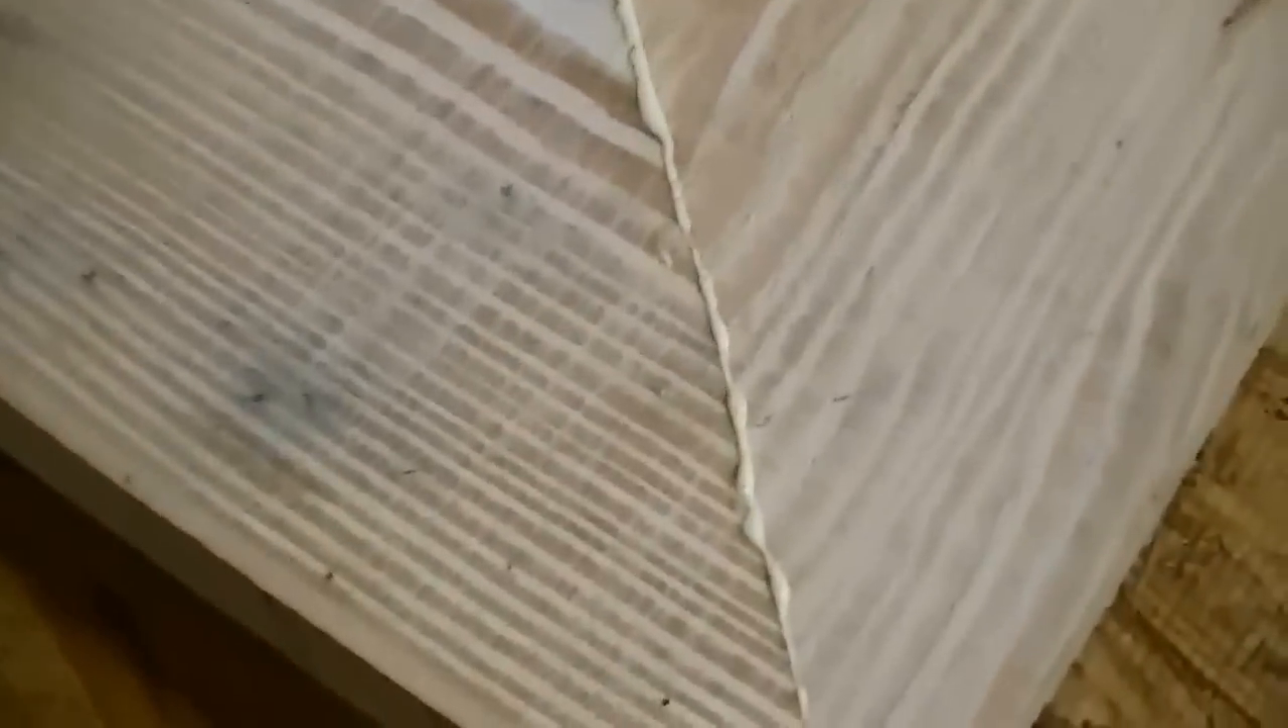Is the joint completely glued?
Yes.